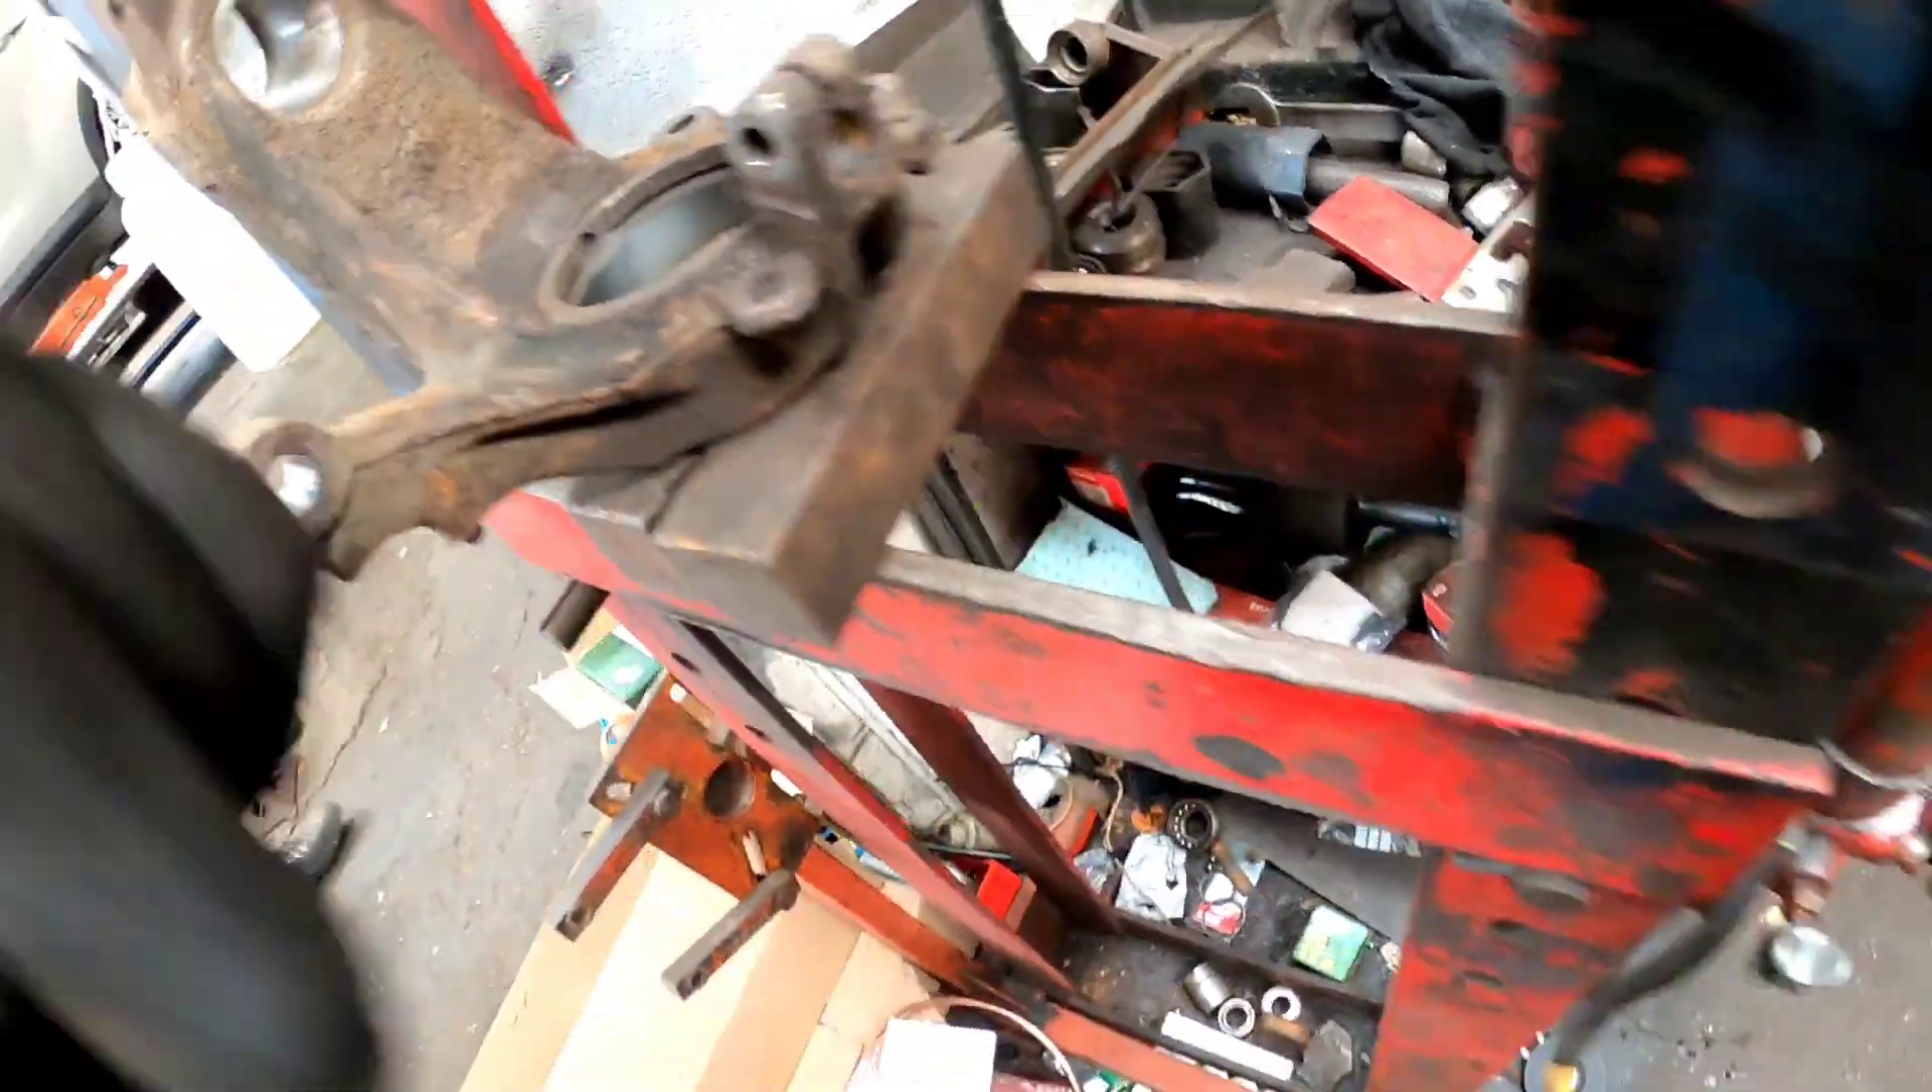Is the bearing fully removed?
Yes.